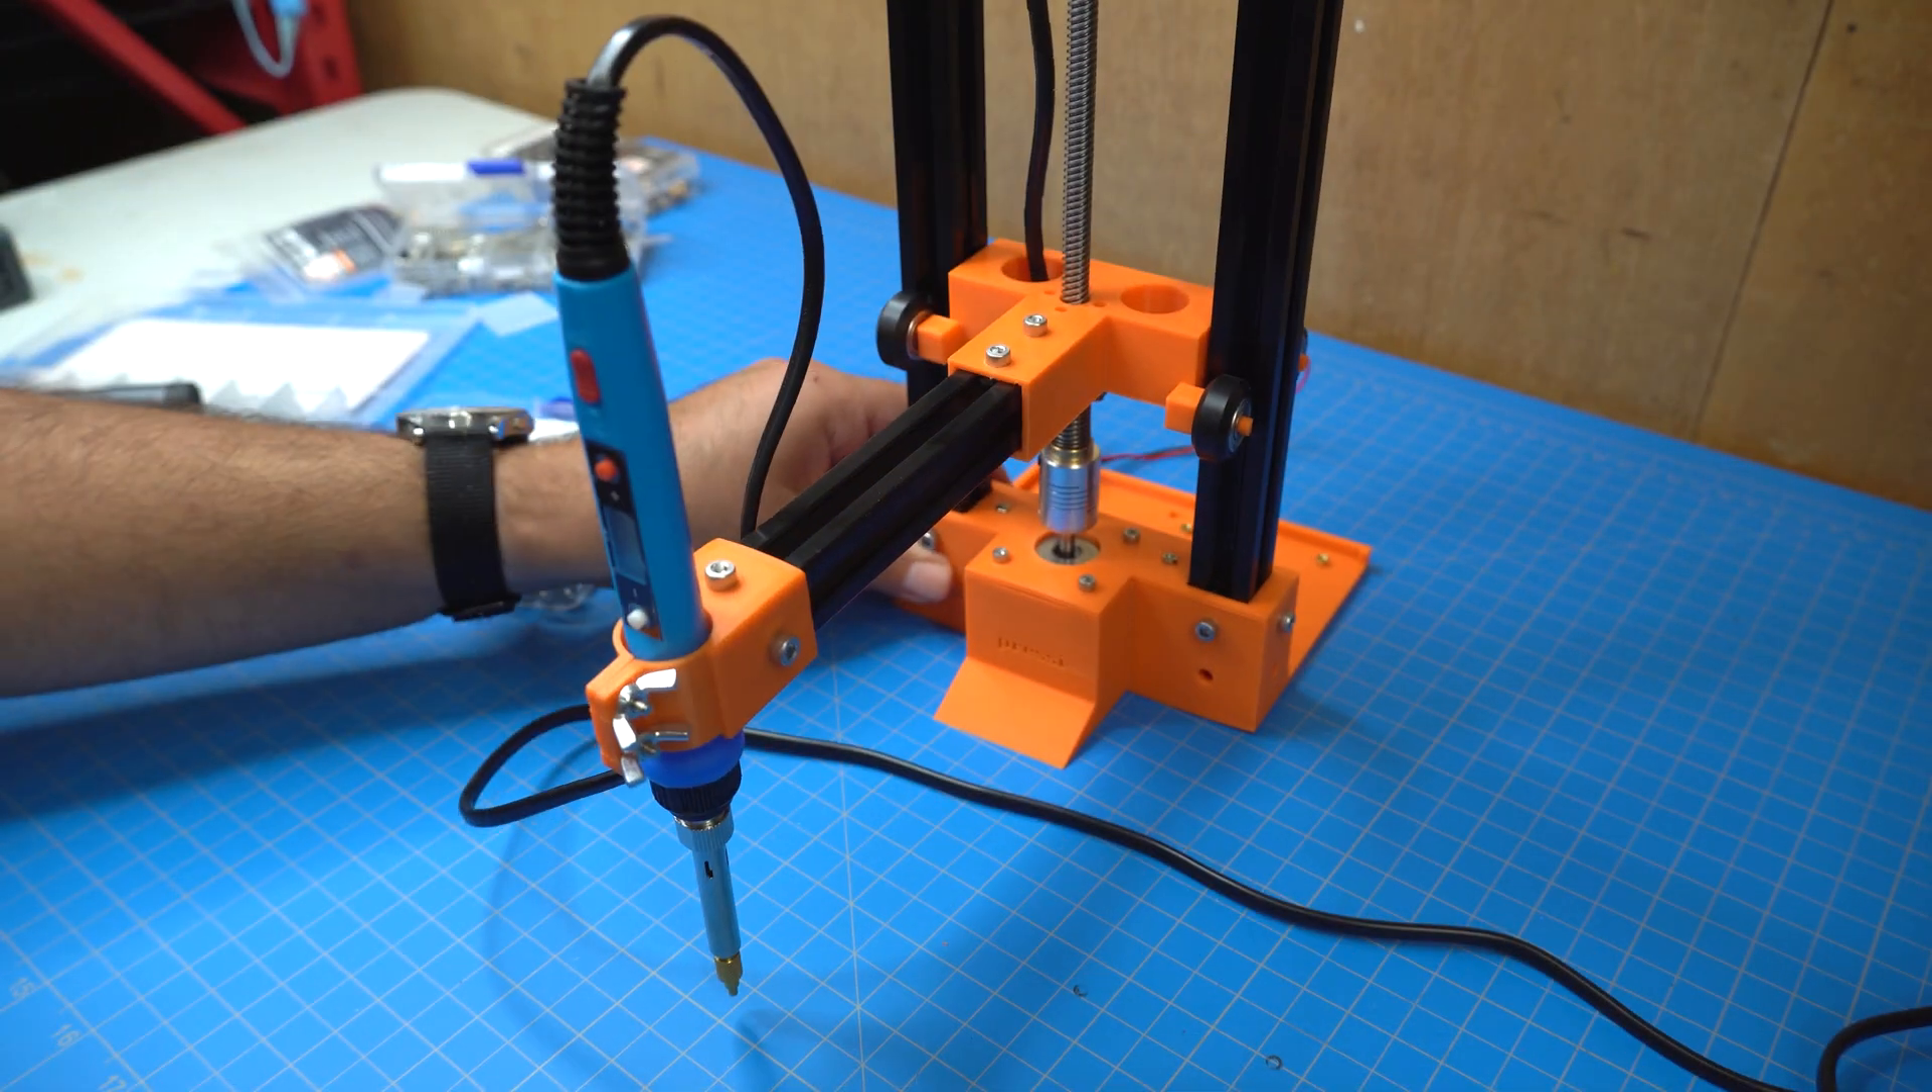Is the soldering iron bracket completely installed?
Yes.